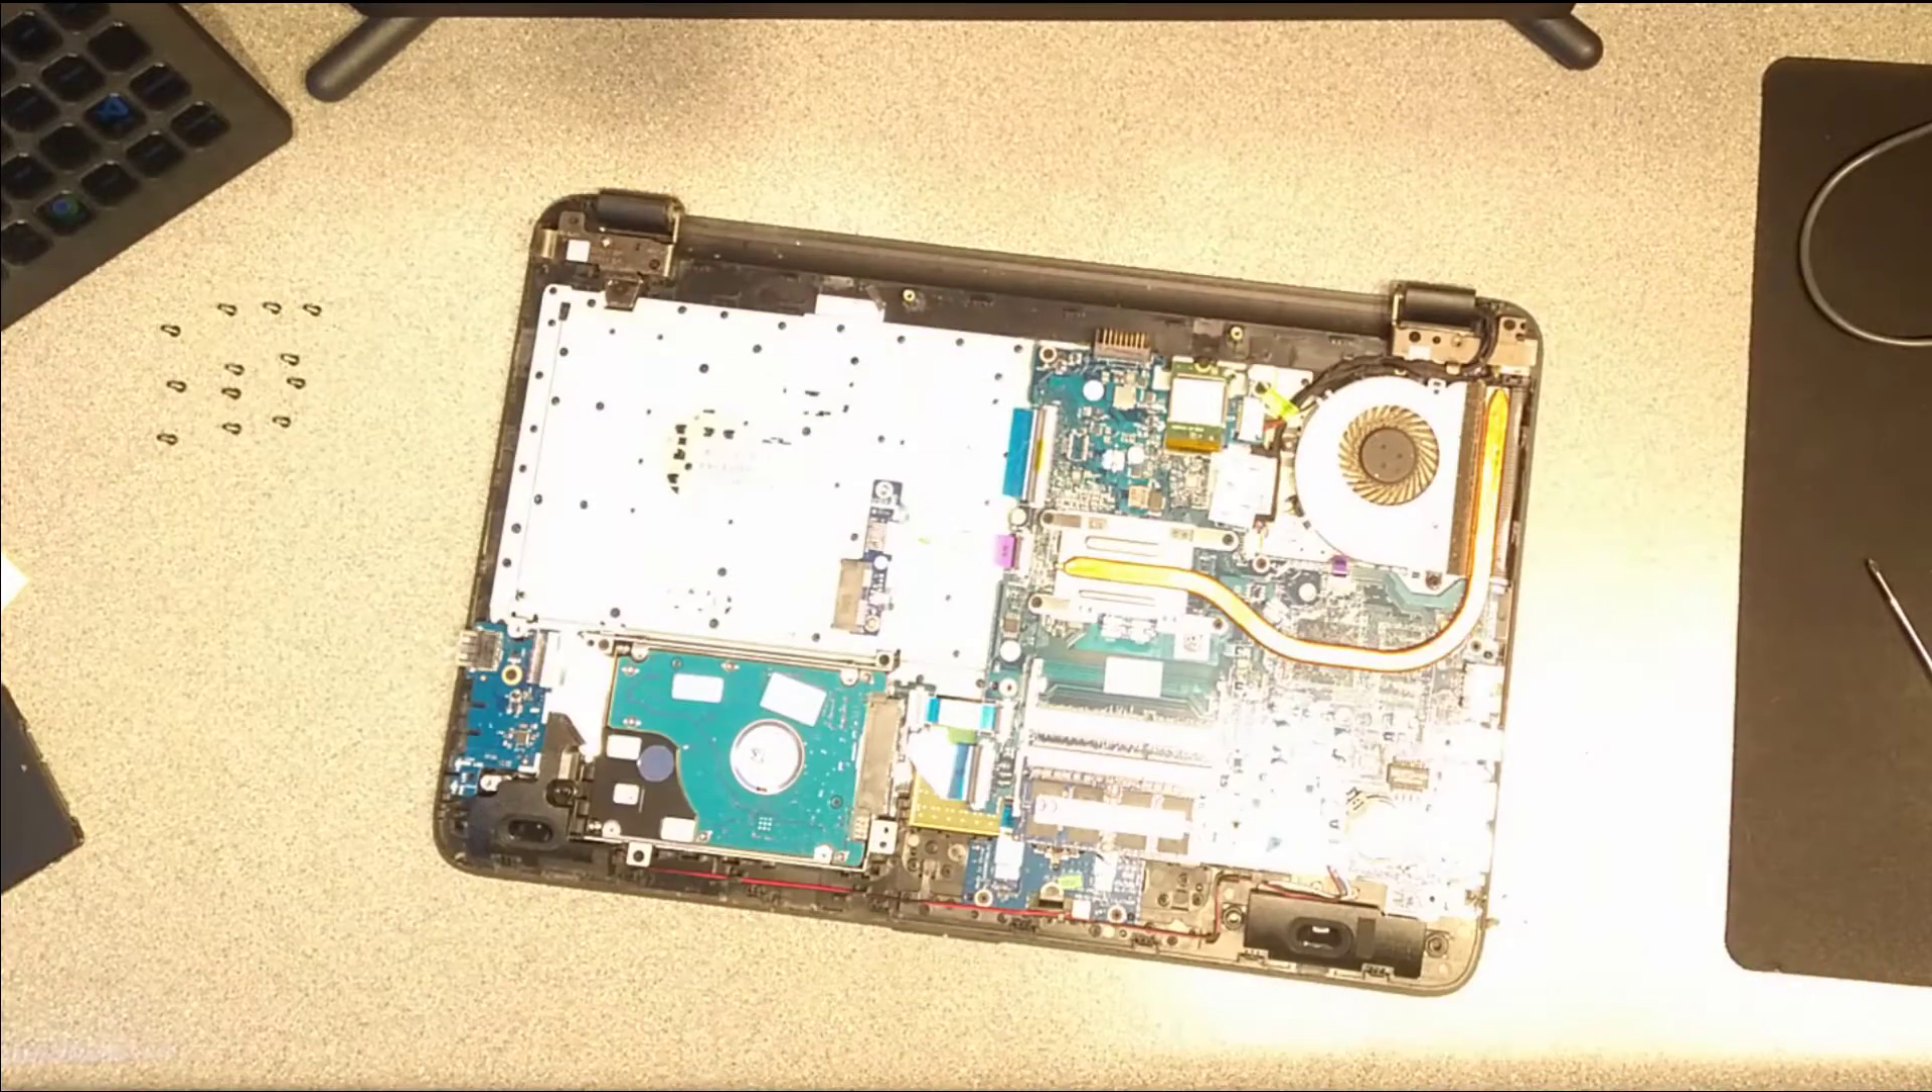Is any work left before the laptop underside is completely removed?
No.